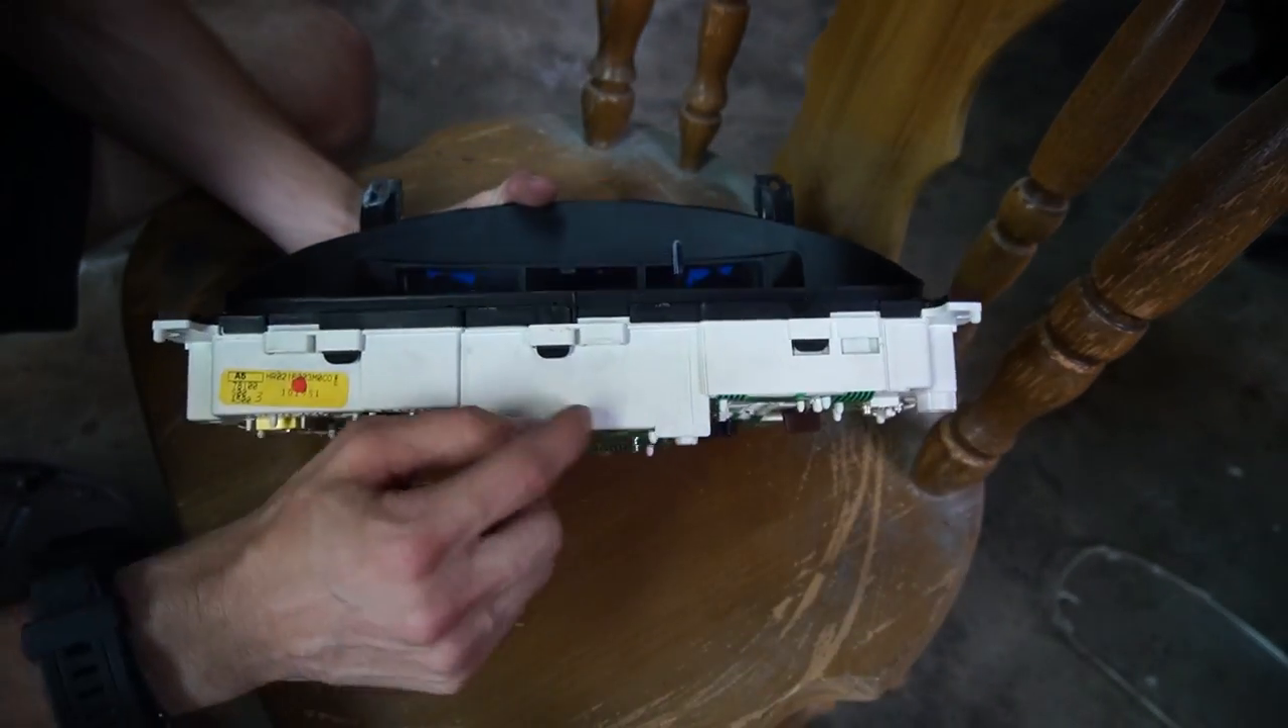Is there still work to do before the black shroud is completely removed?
Yes.